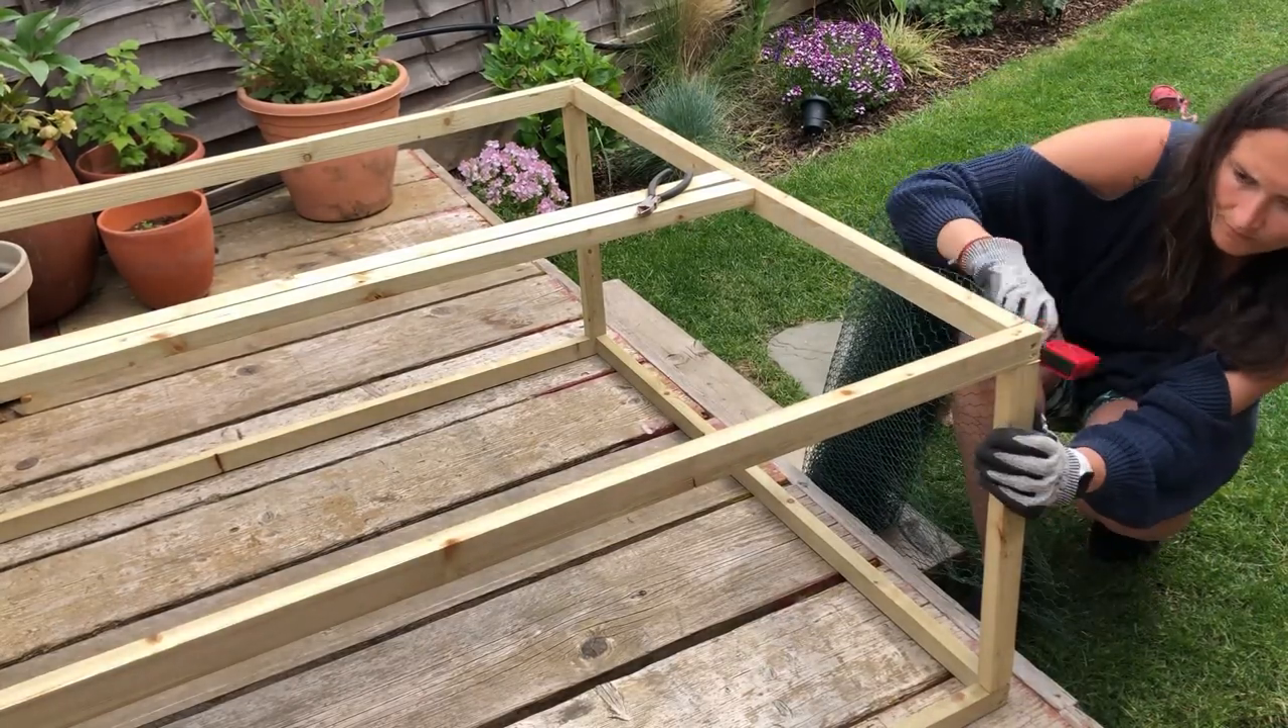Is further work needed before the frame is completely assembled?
No.